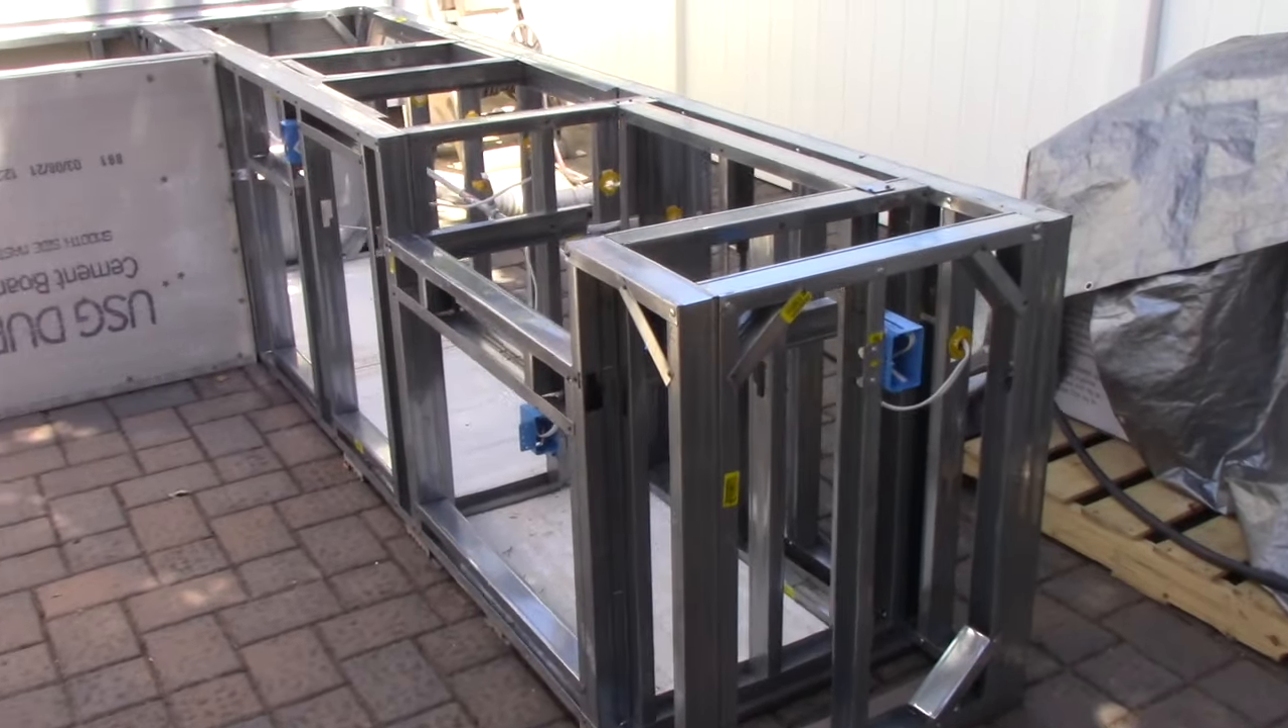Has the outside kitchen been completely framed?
Yes.